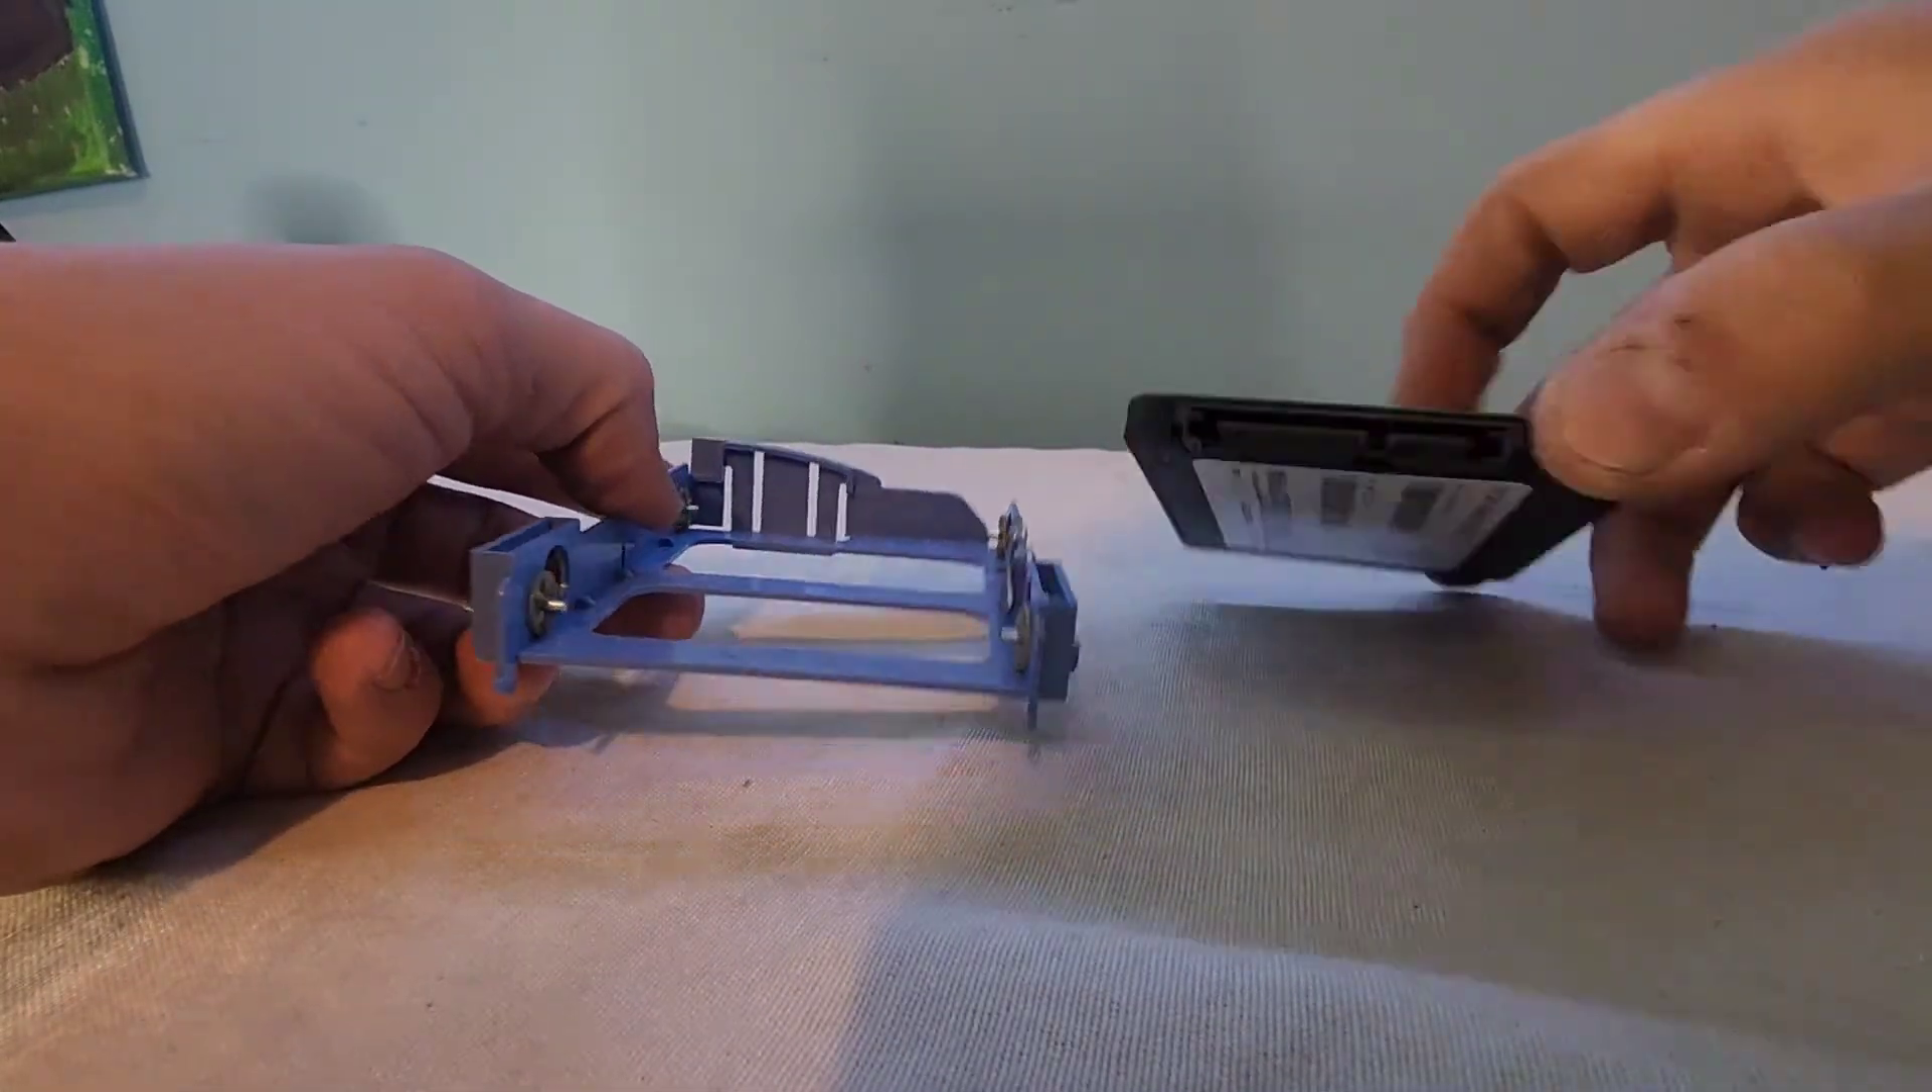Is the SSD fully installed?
No.